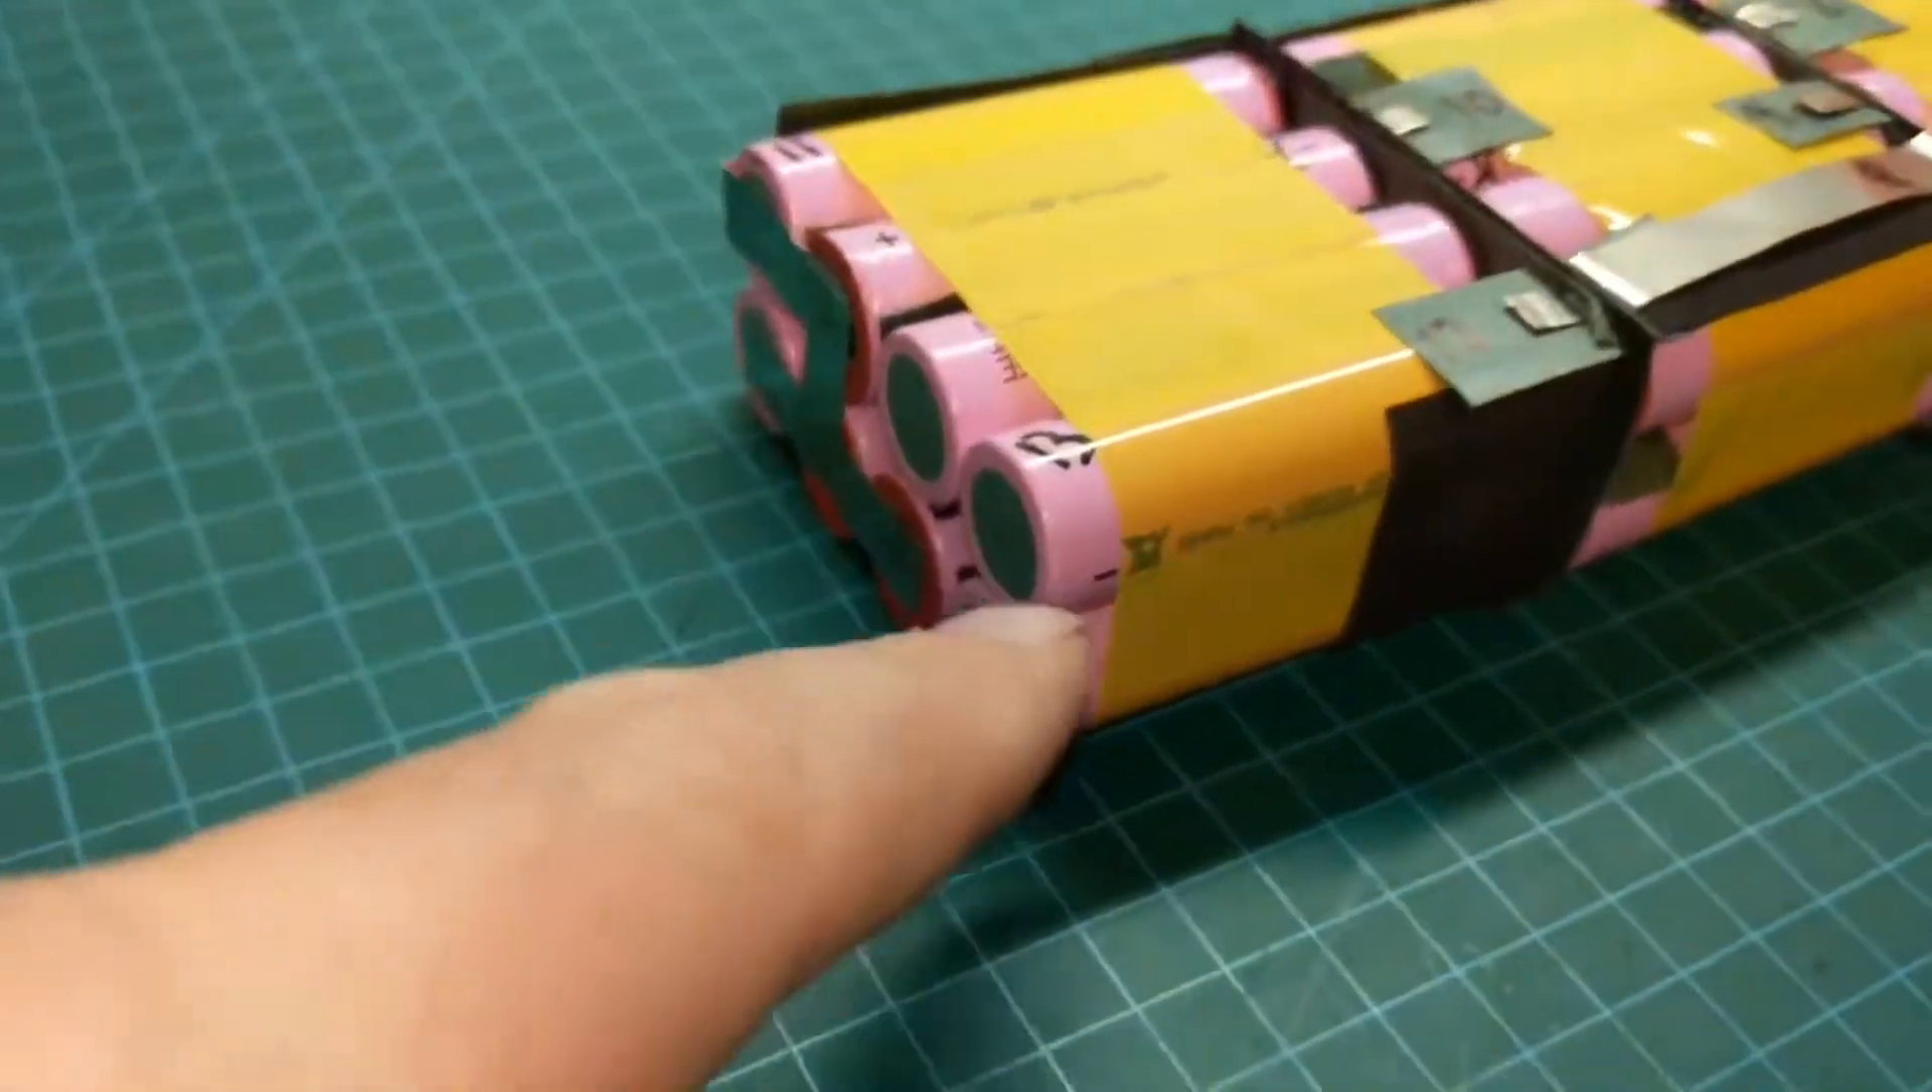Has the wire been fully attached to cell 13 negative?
No.